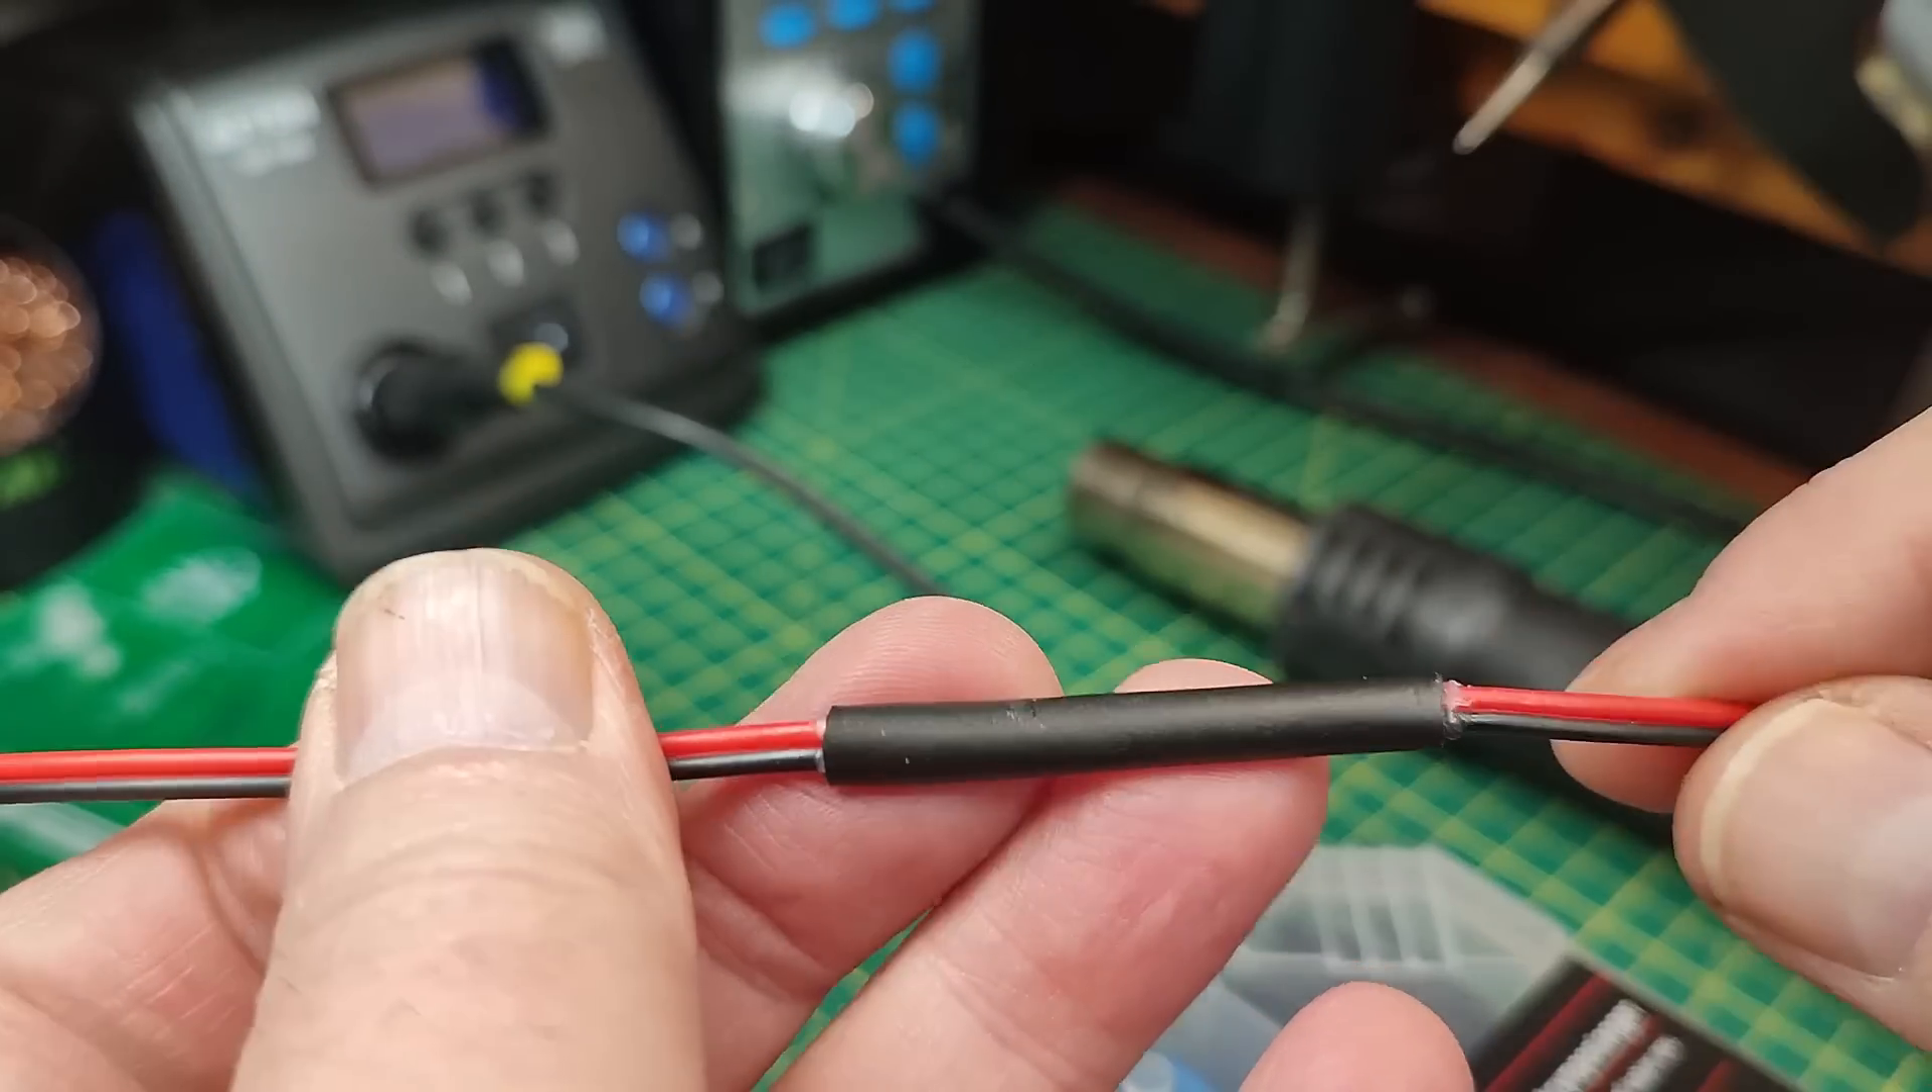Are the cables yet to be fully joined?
No.